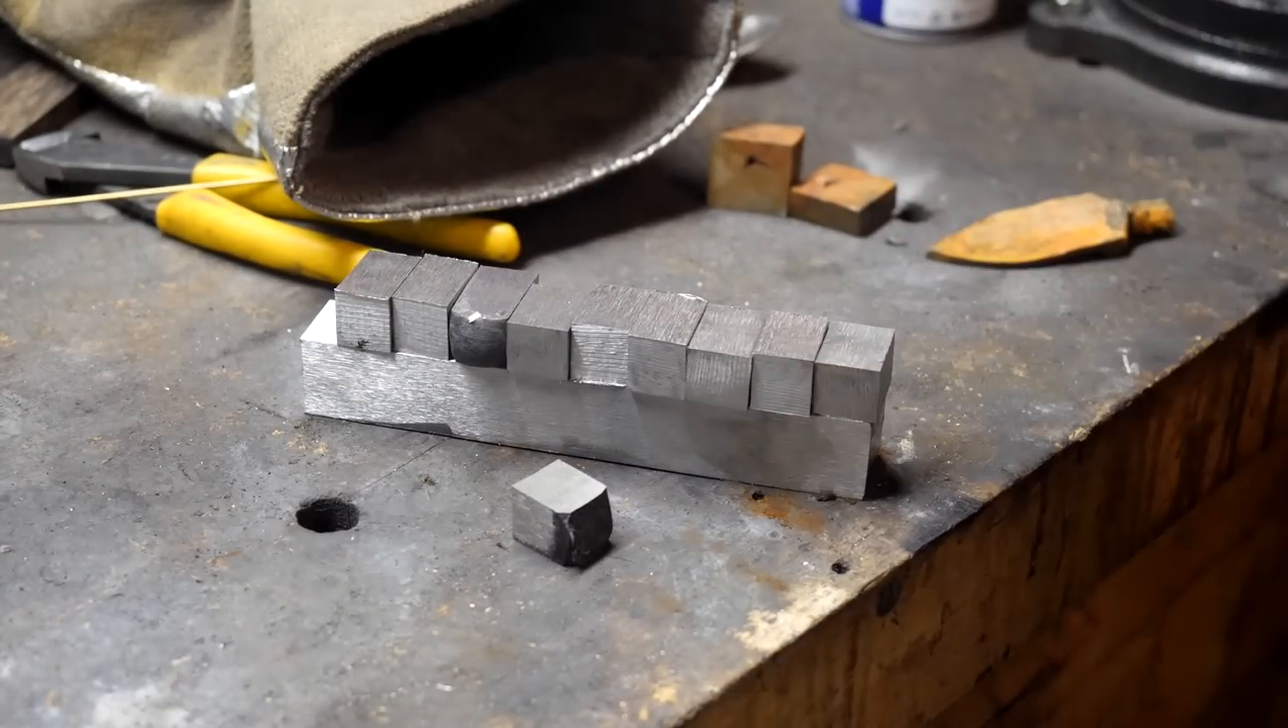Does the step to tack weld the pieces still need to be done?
Yes.